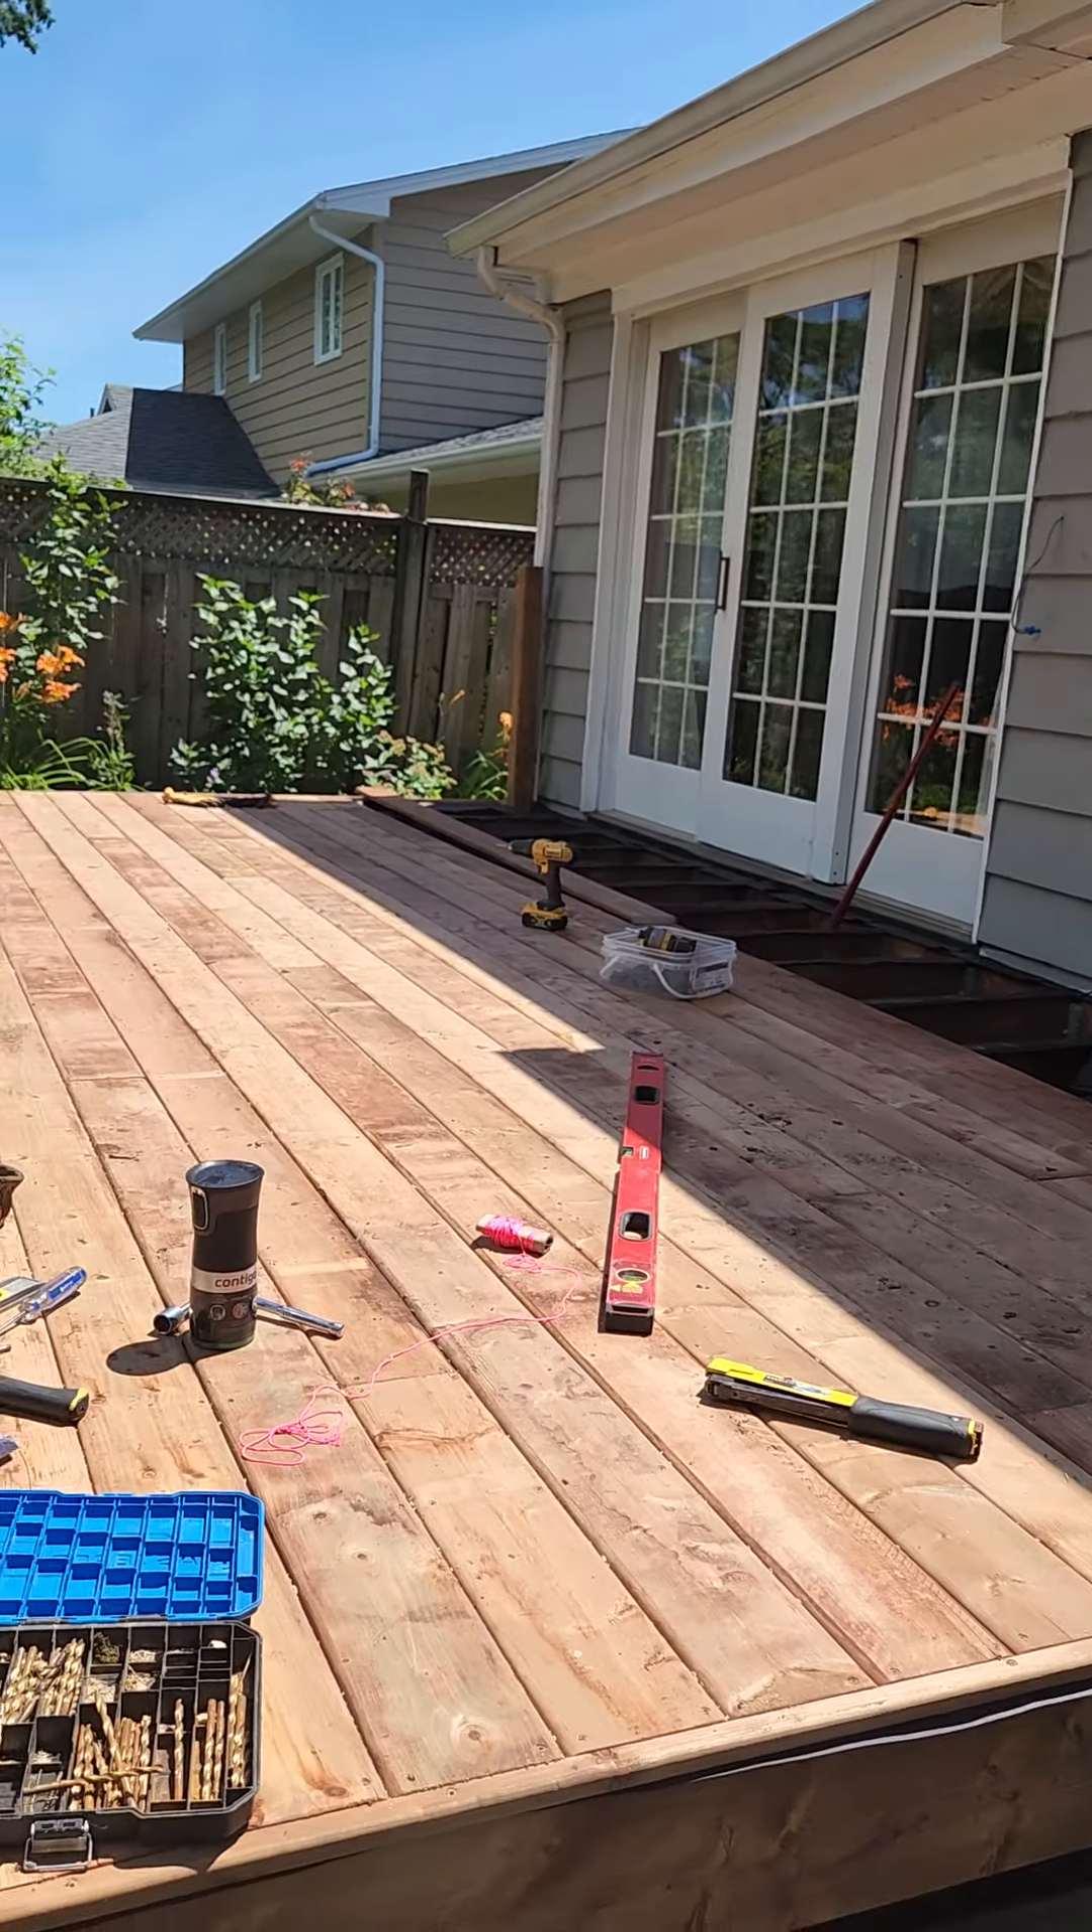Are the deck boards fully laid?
No.